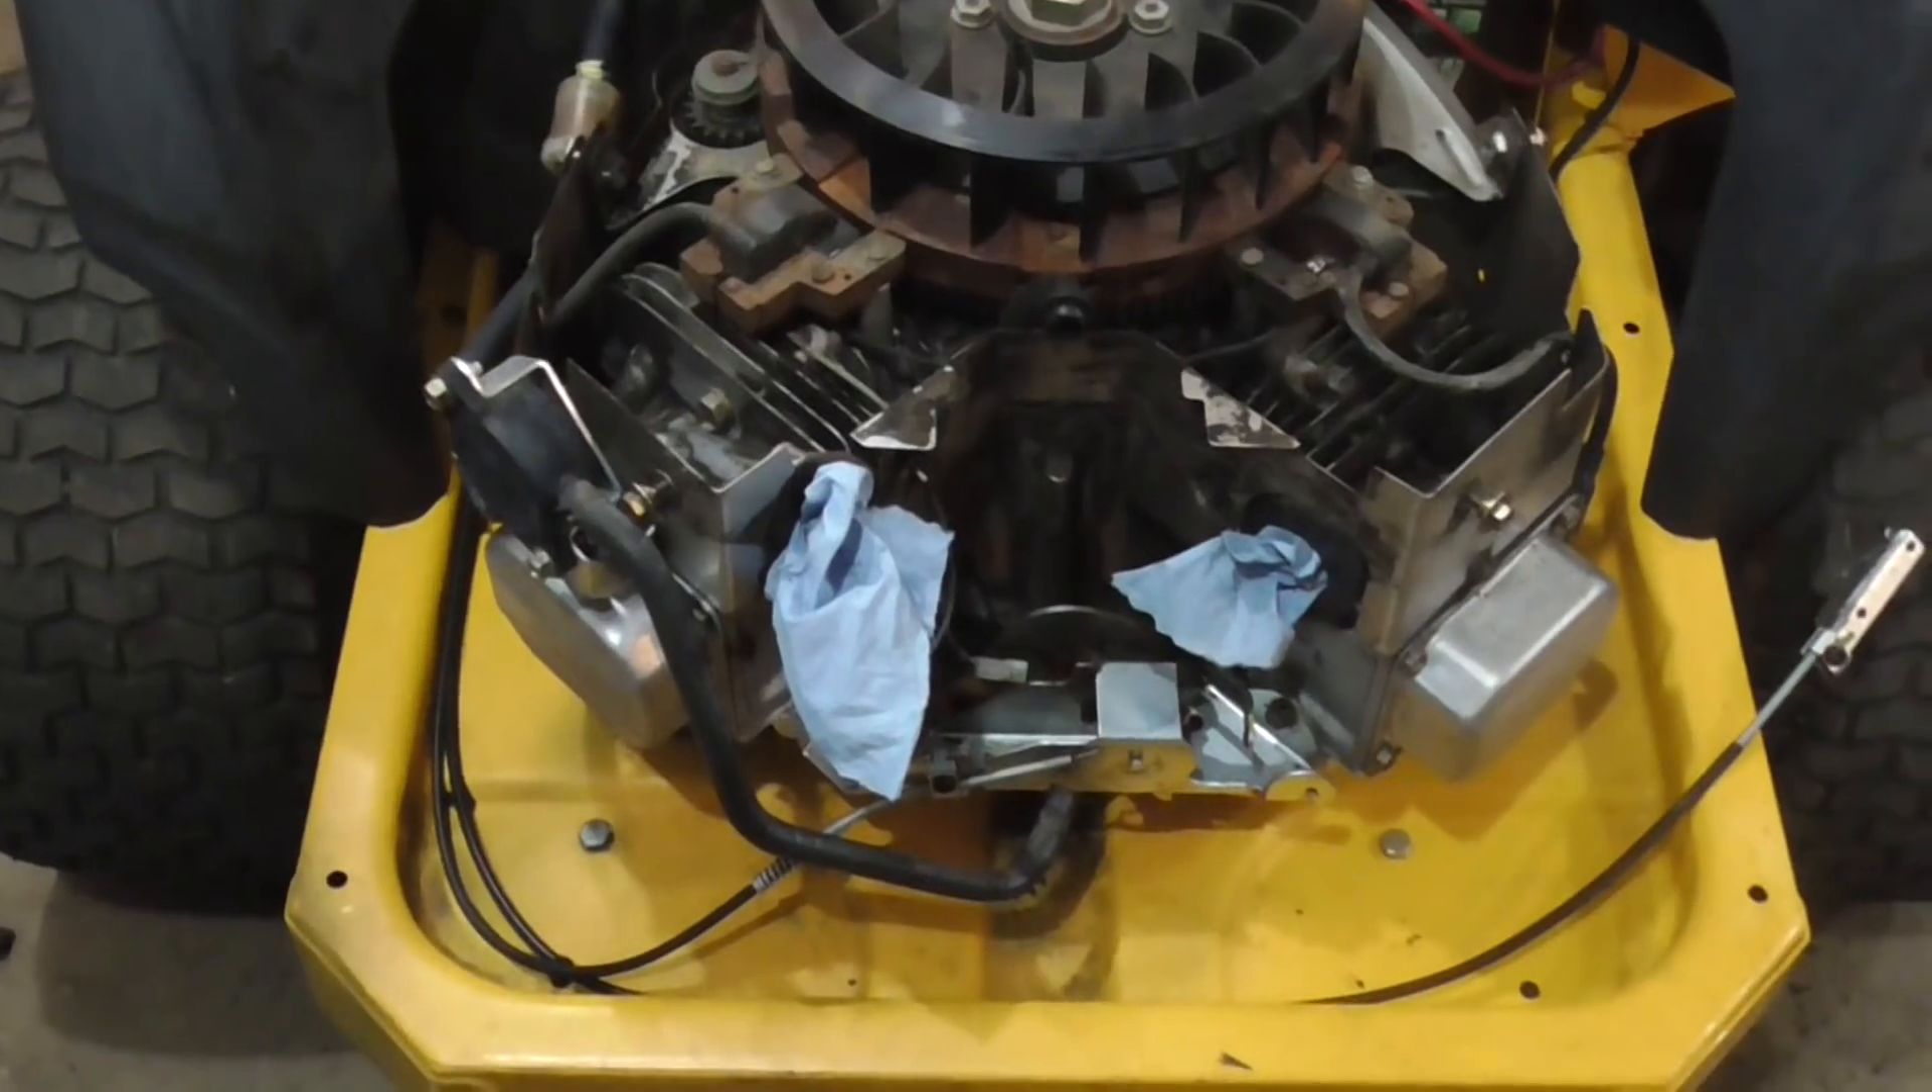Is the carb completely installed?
No.